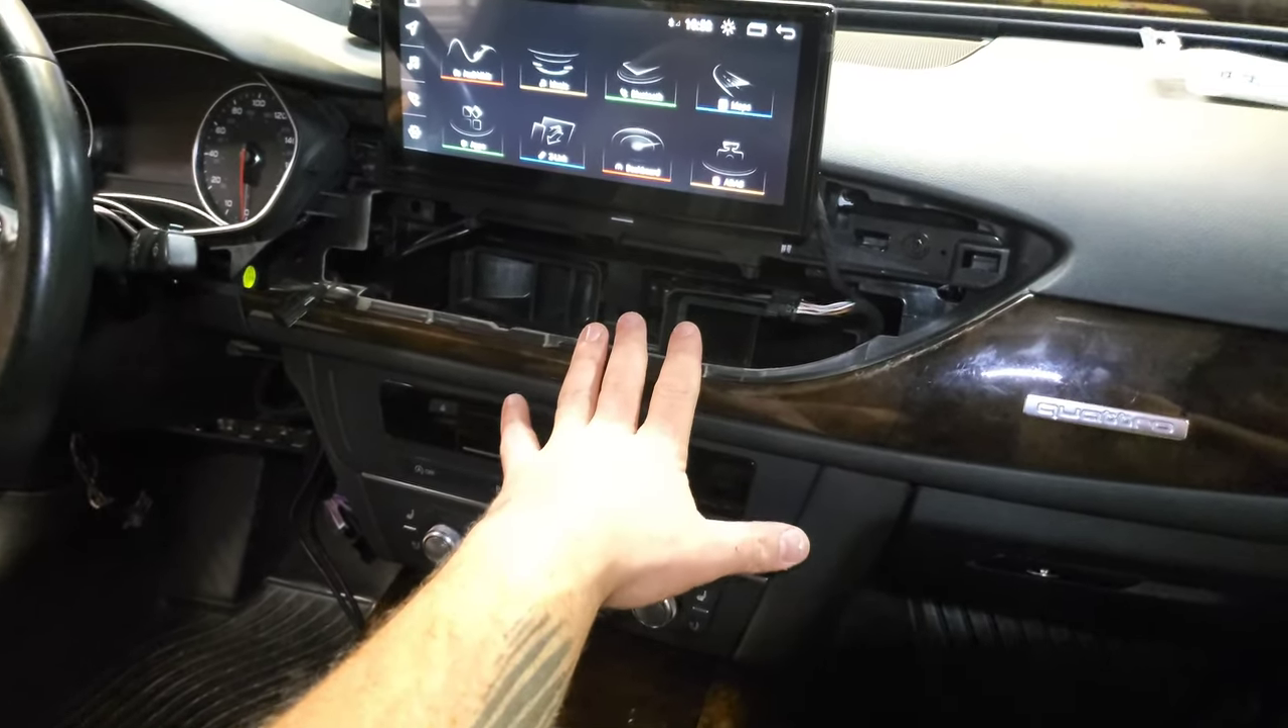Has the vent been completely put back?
No.